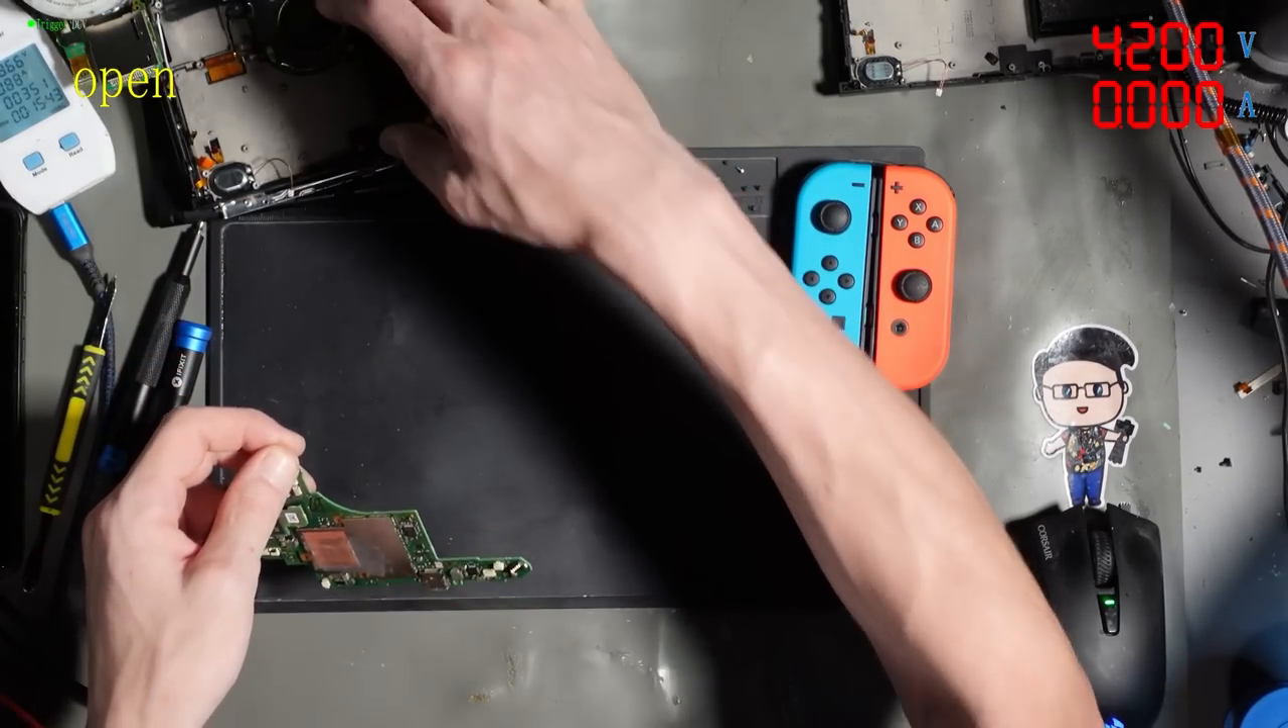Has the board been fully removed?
Yes.